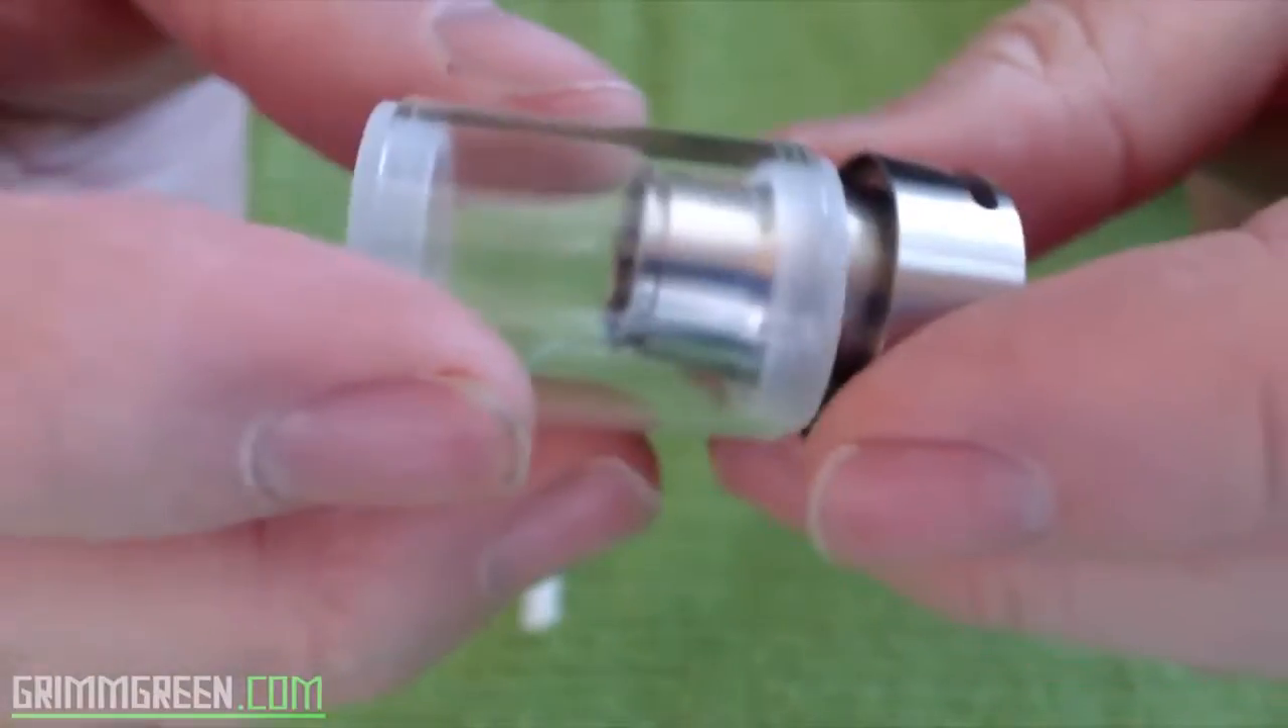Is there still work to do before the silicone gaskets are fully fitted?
No.